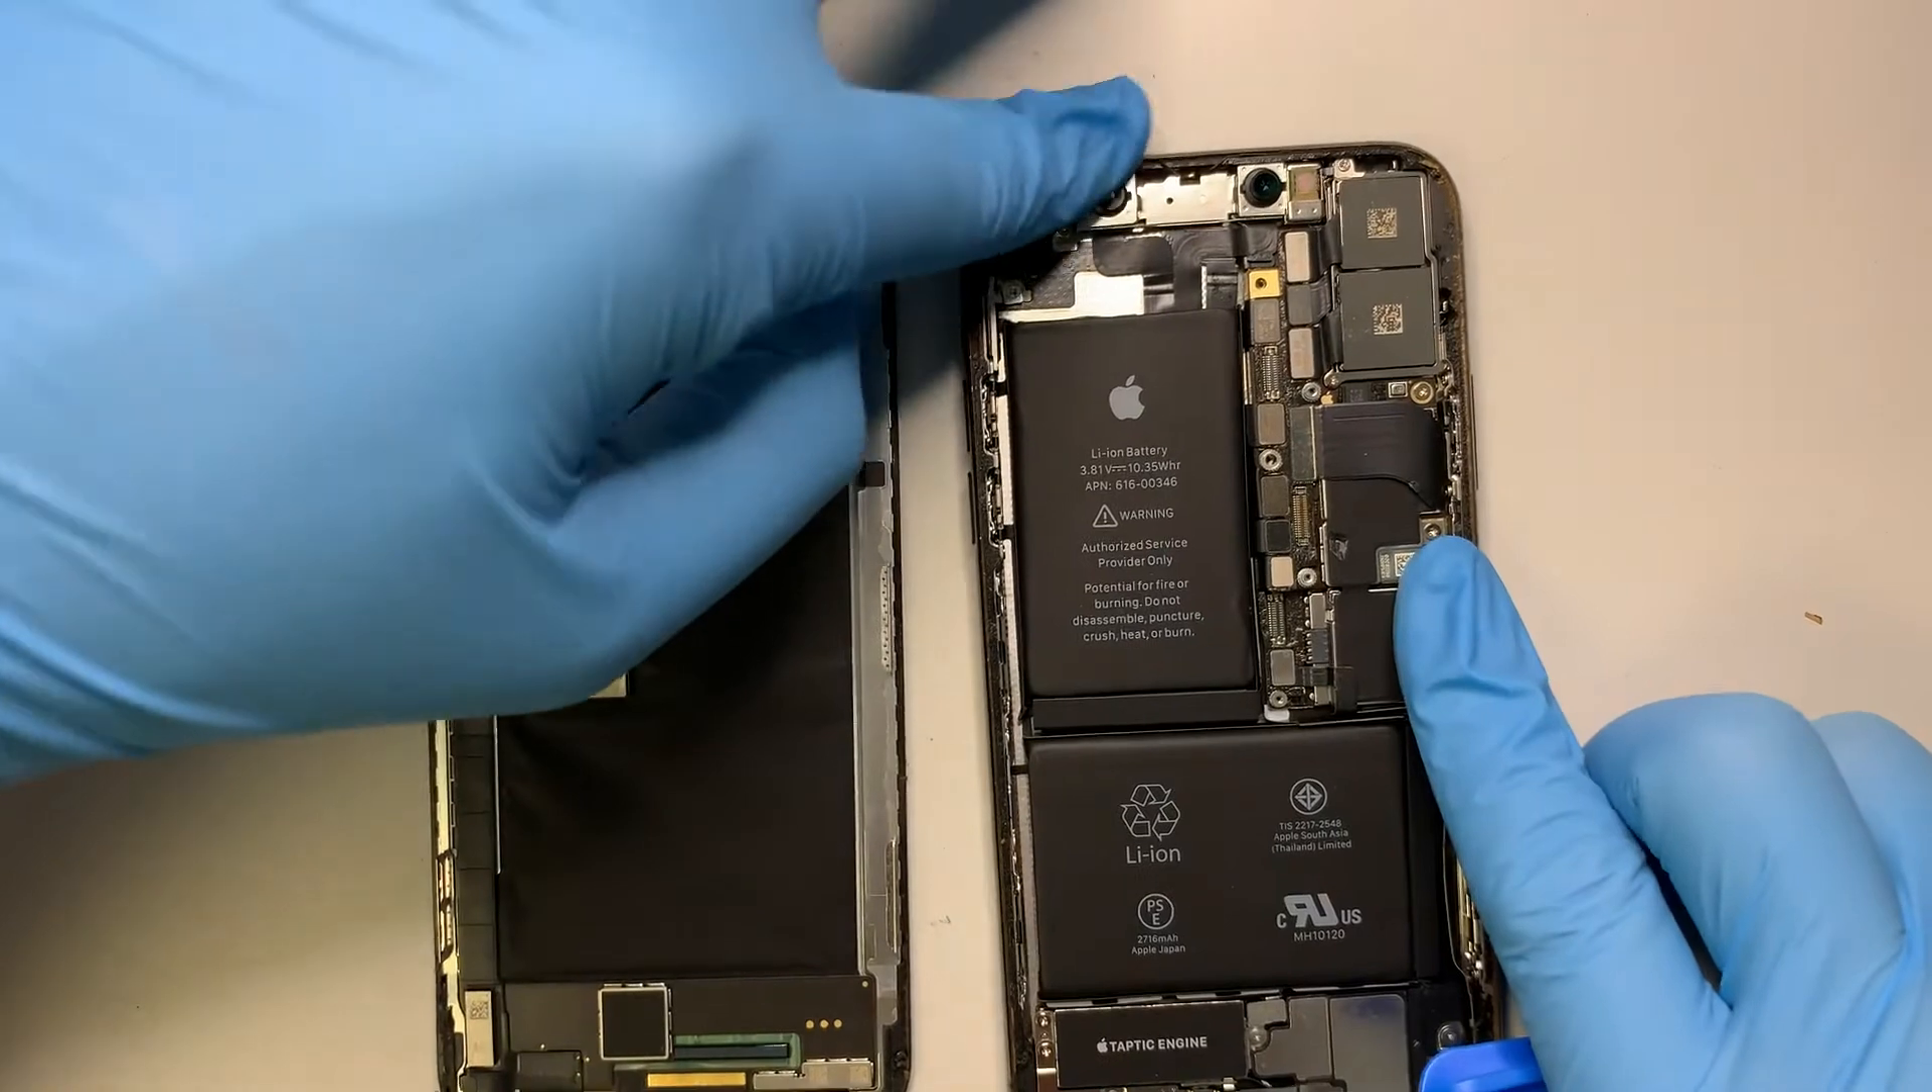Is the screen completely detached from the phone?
Yes.